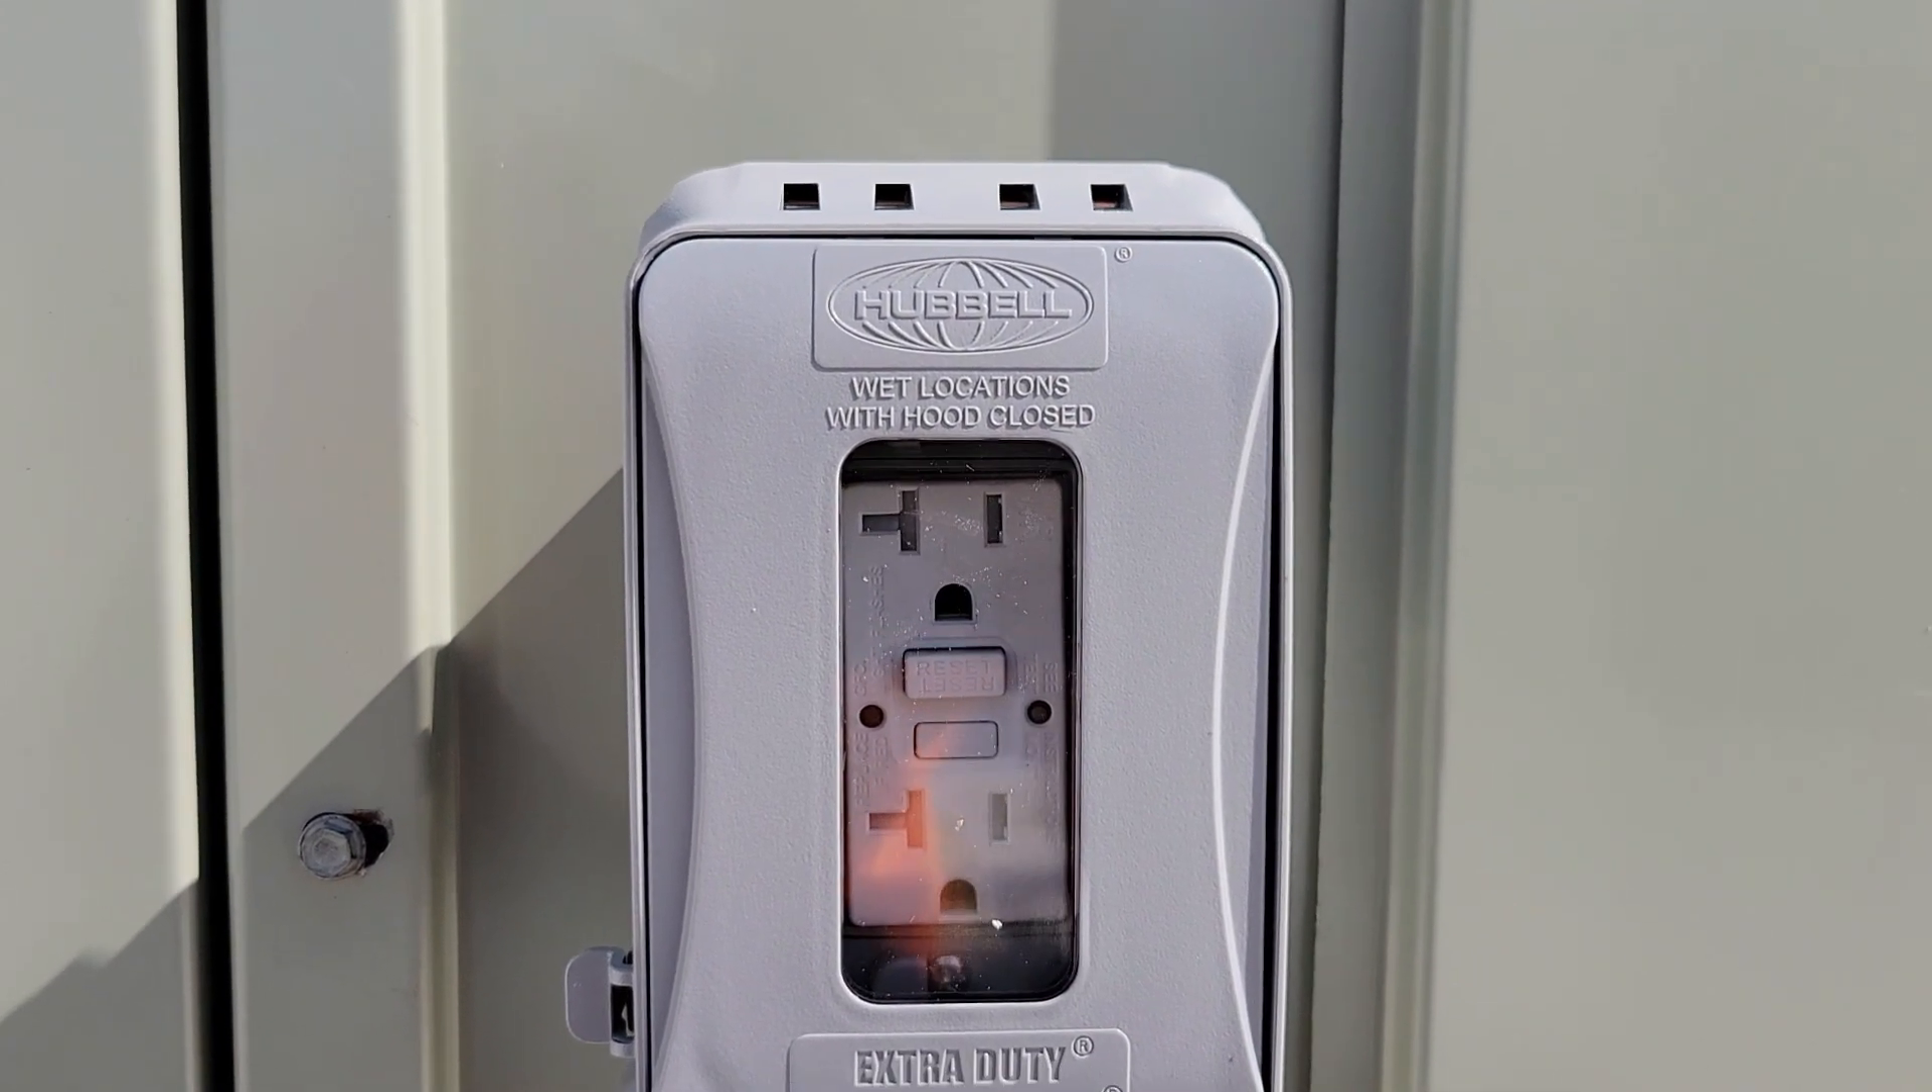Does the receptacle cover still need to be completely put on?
No.